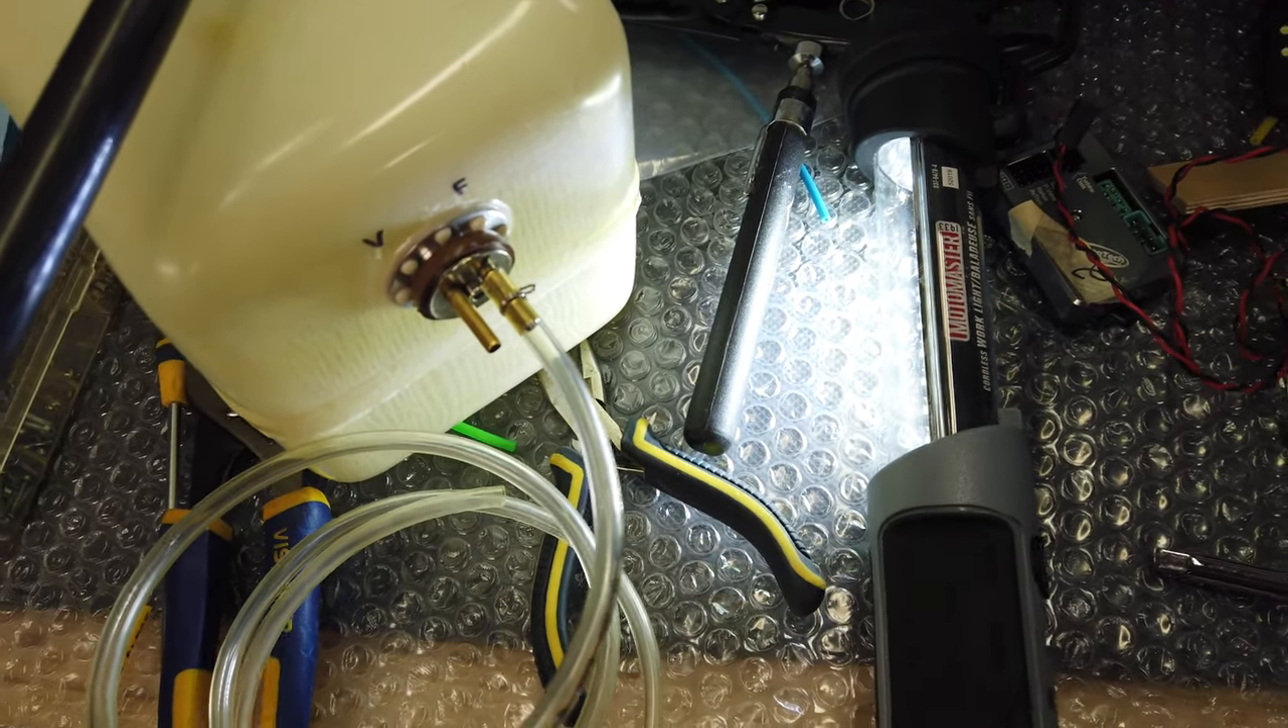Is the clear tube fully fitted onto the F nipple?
Yes.